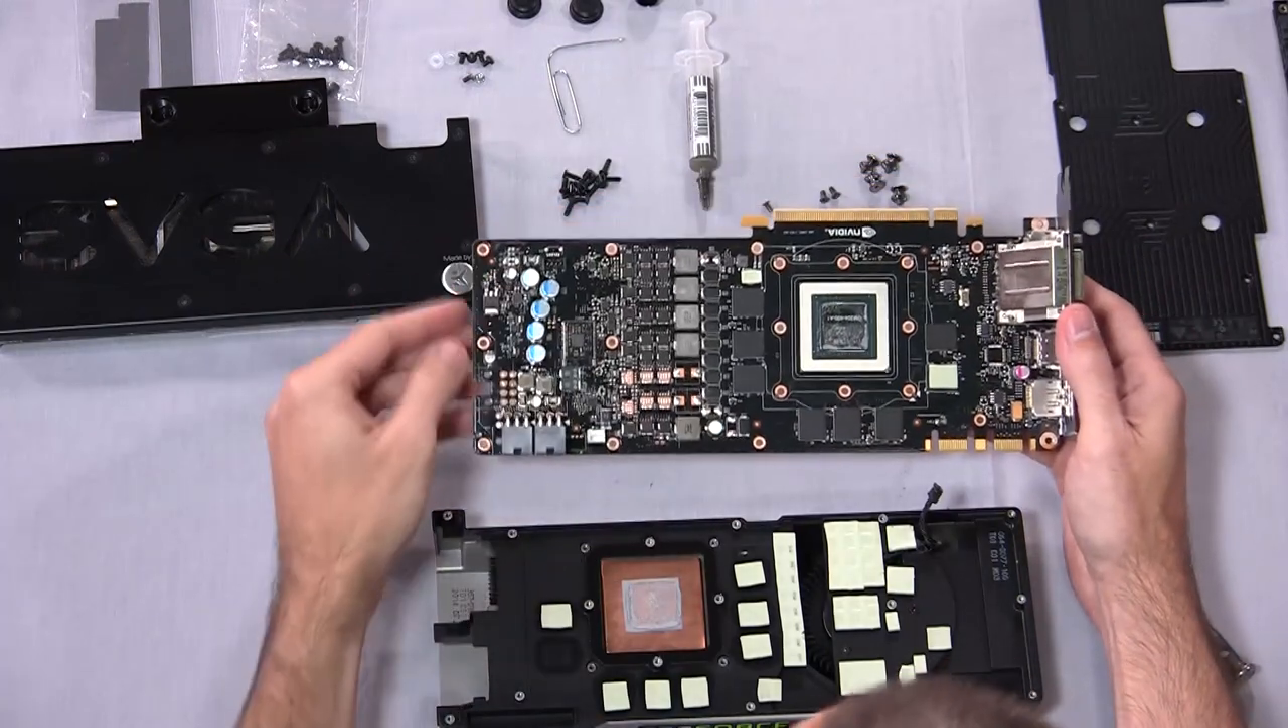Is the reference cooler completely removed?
Yes.